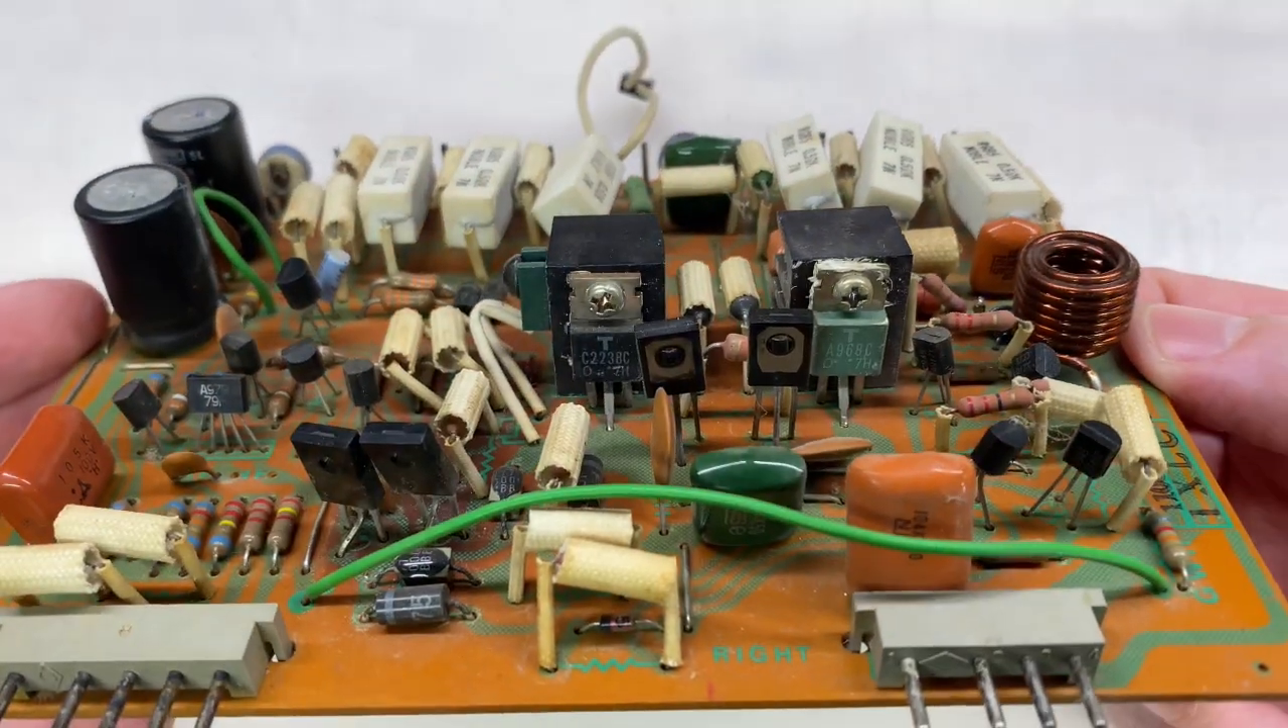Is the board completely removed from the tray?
Yes.